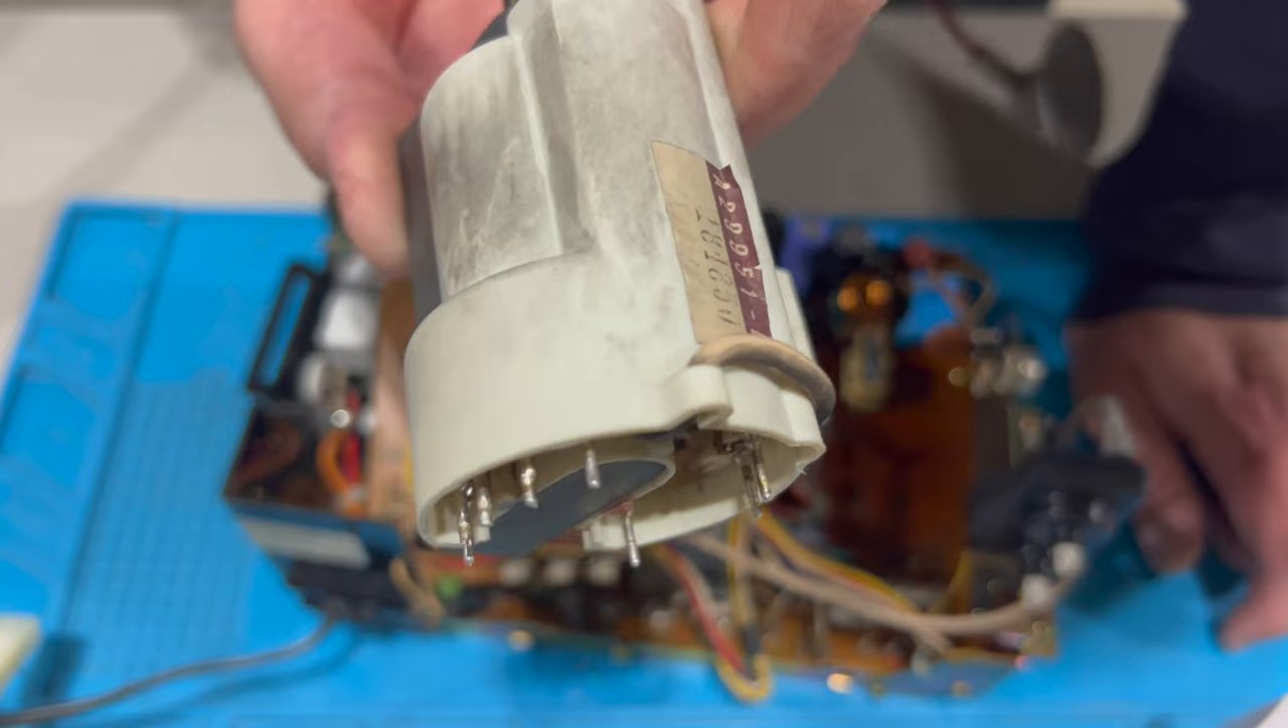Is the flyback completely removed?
Yes.